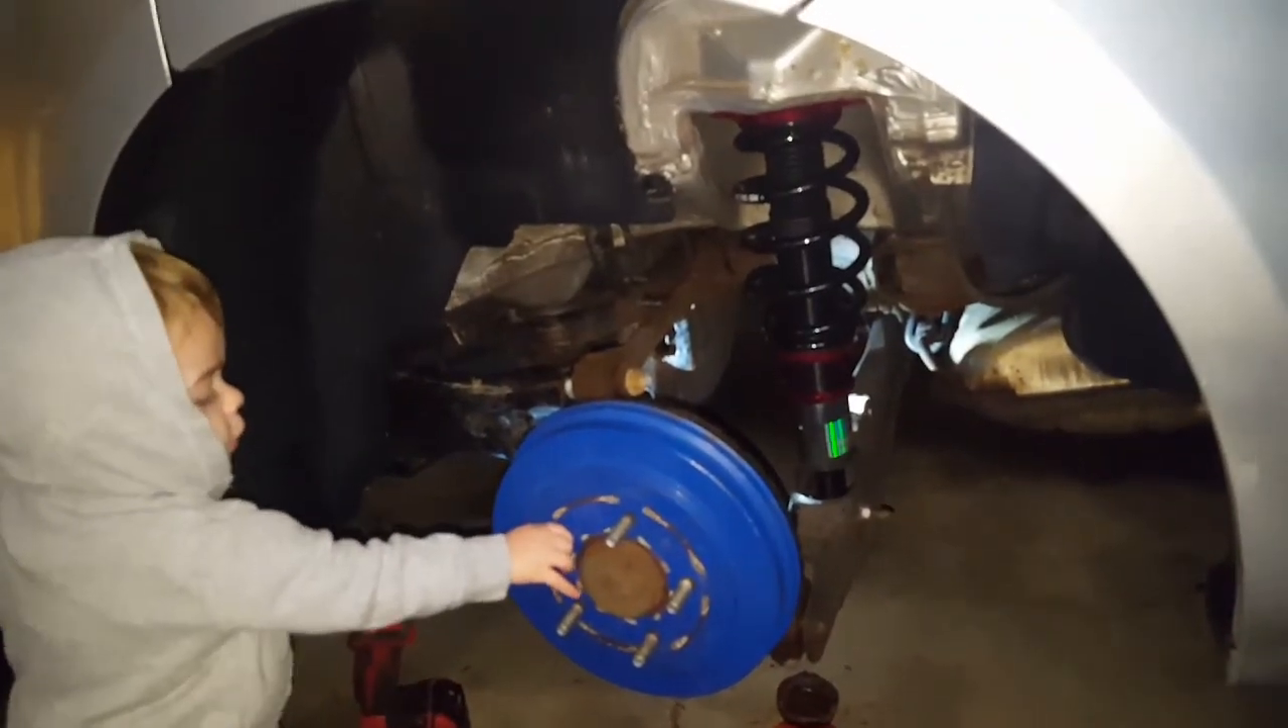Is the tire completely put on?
No.